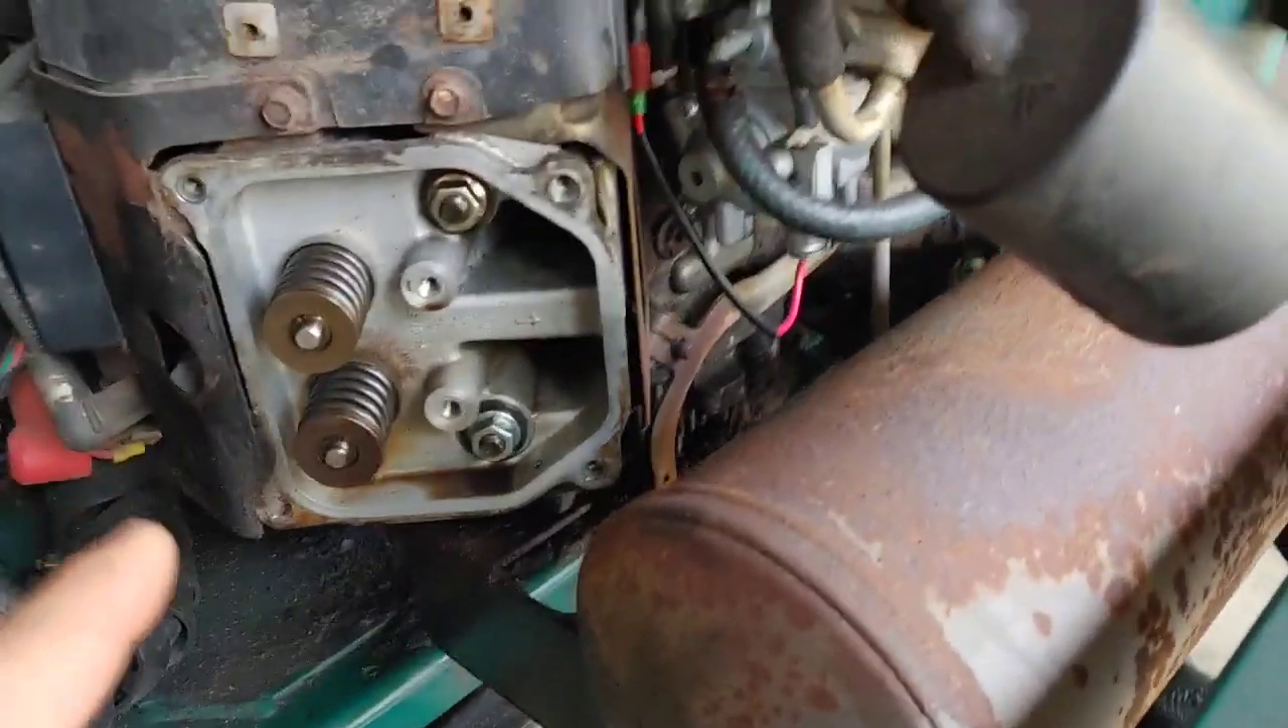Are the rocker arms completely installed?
No.